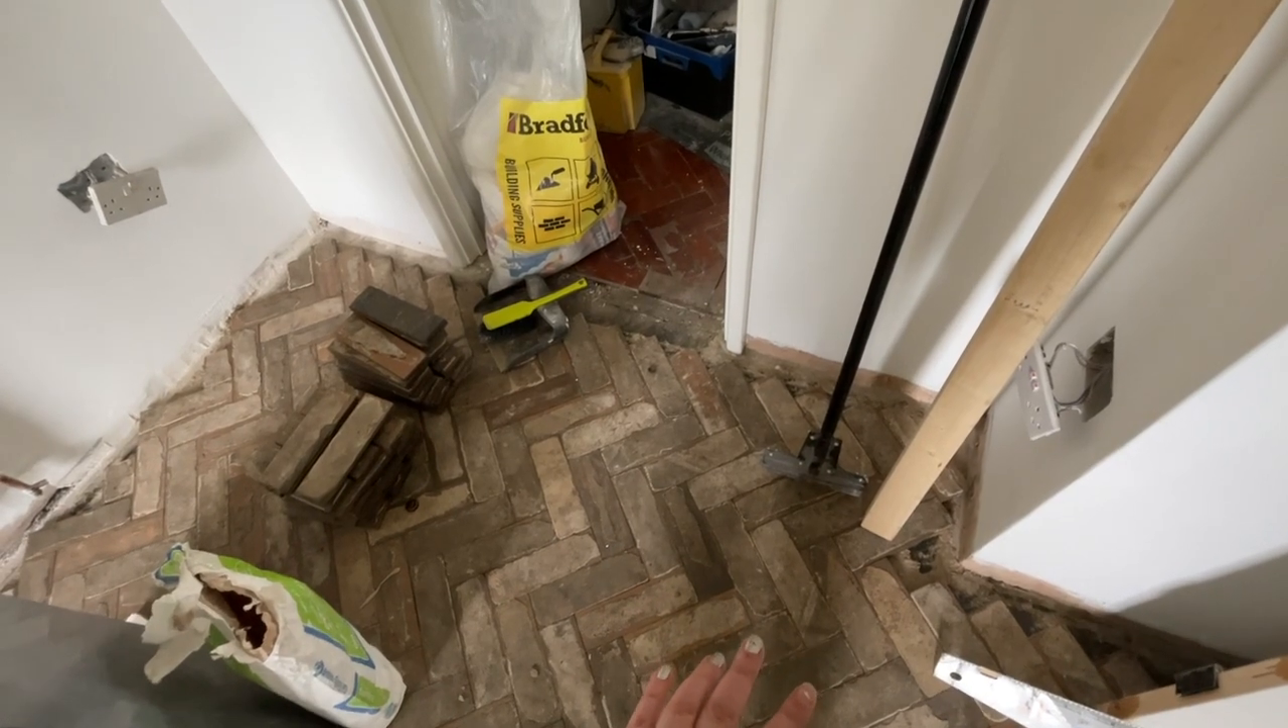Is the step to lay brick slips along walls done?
No.